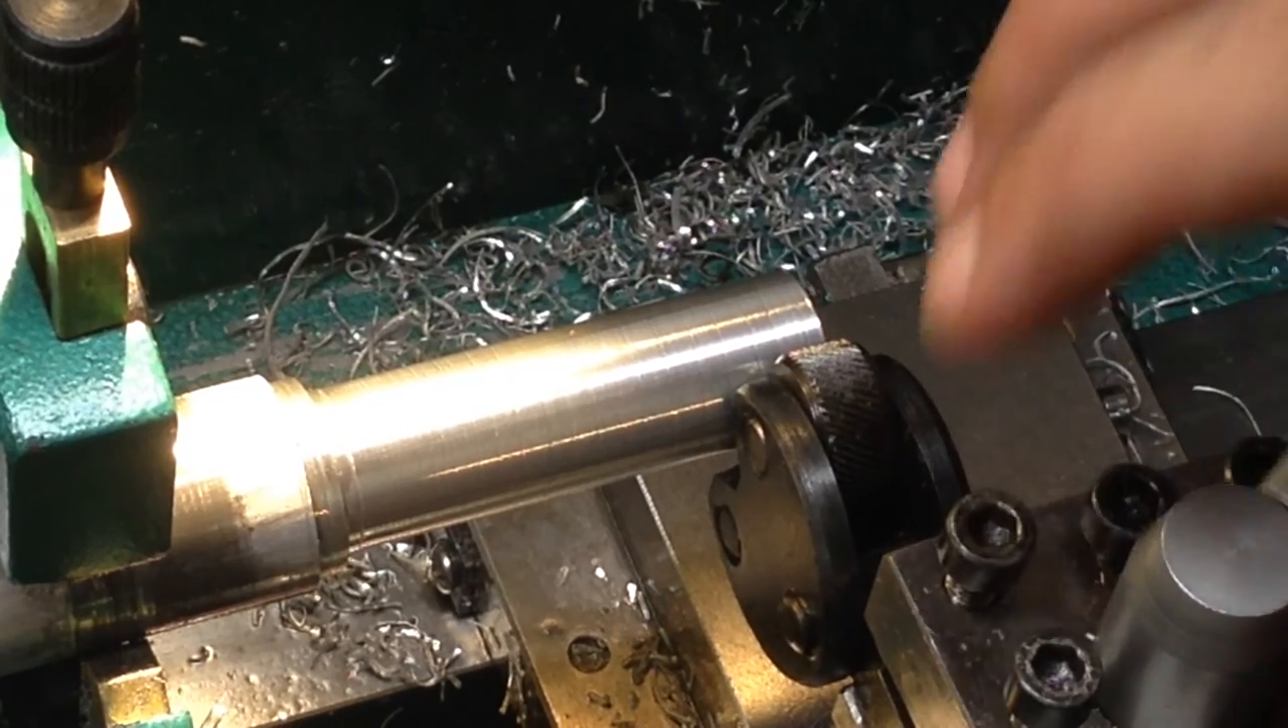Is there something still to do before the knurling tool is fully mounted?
No.